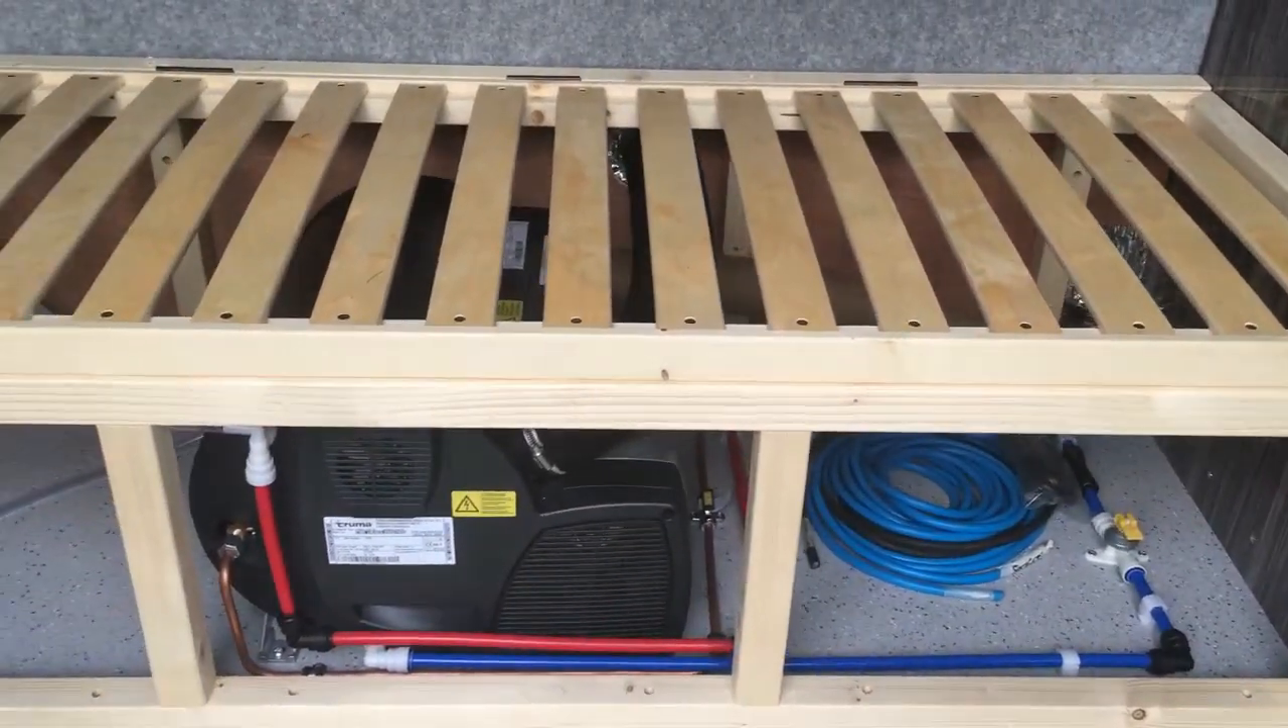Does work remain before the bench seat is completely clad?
Yes.